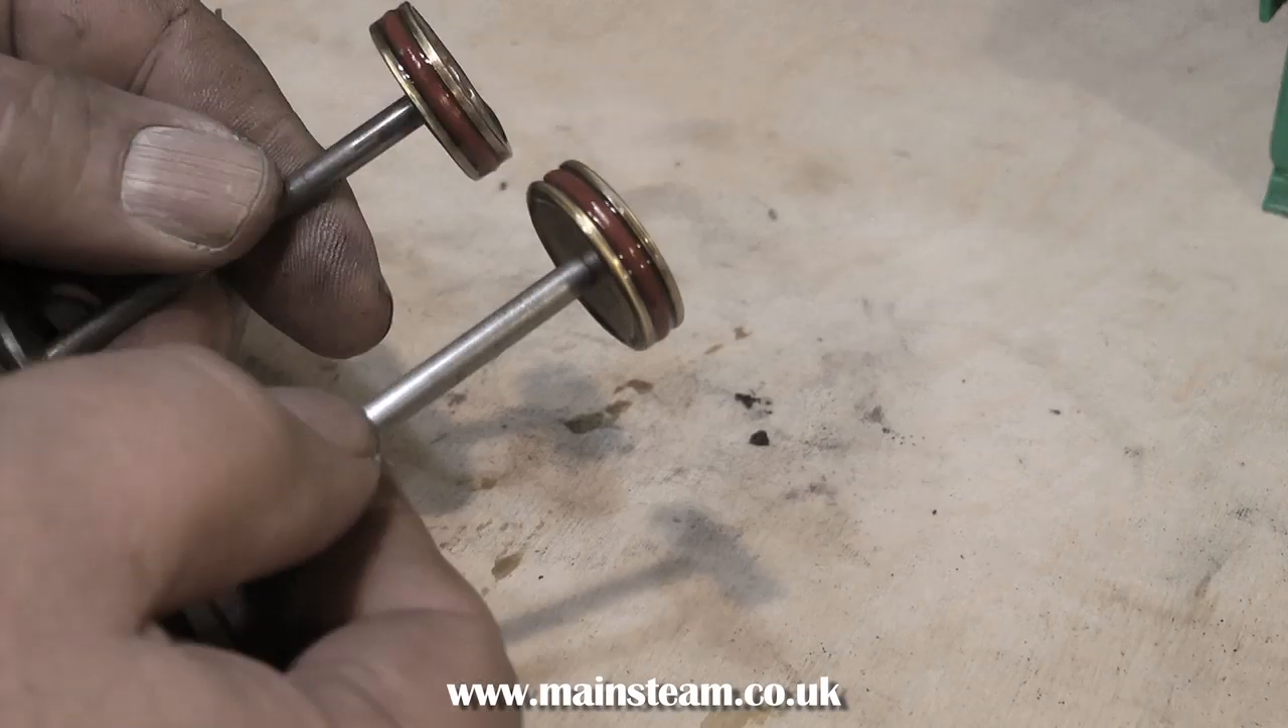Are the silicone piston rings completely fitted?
Yes.